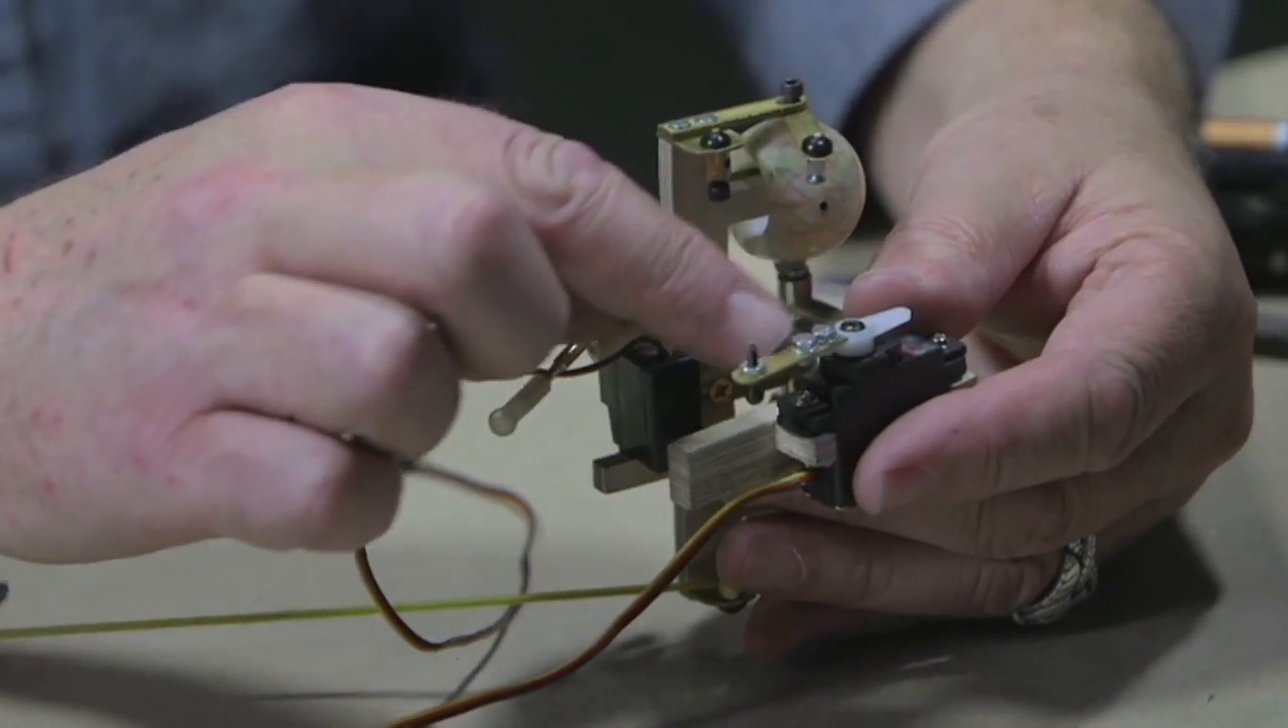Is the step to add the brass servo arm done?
Yes.